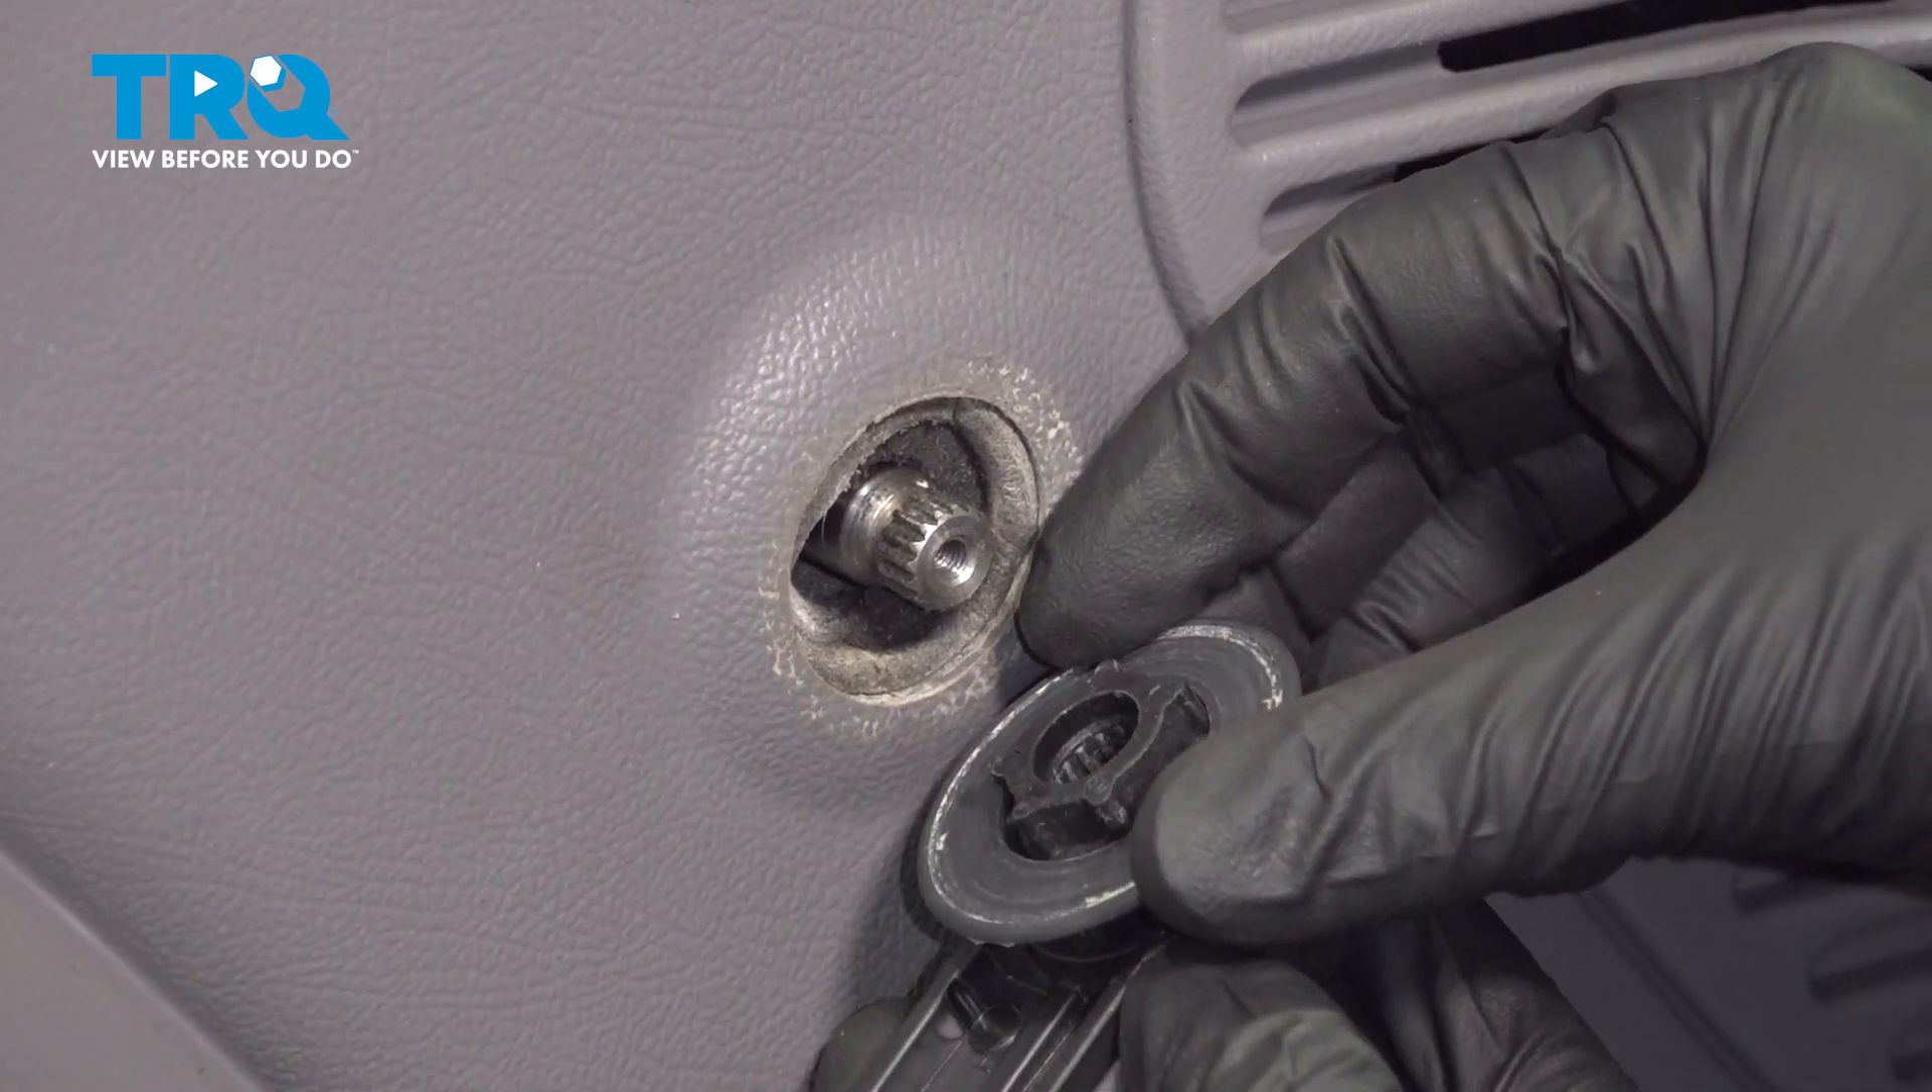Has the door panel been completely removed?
No.